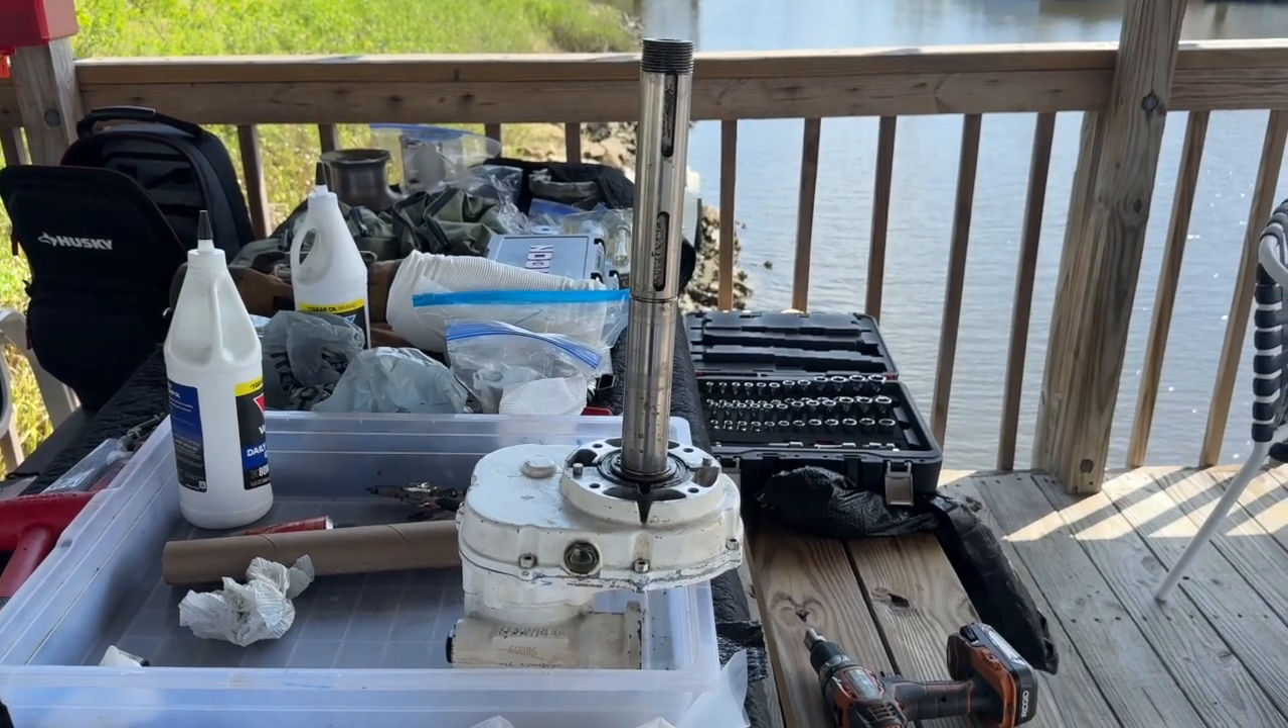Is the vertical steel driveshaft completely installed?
Yes.